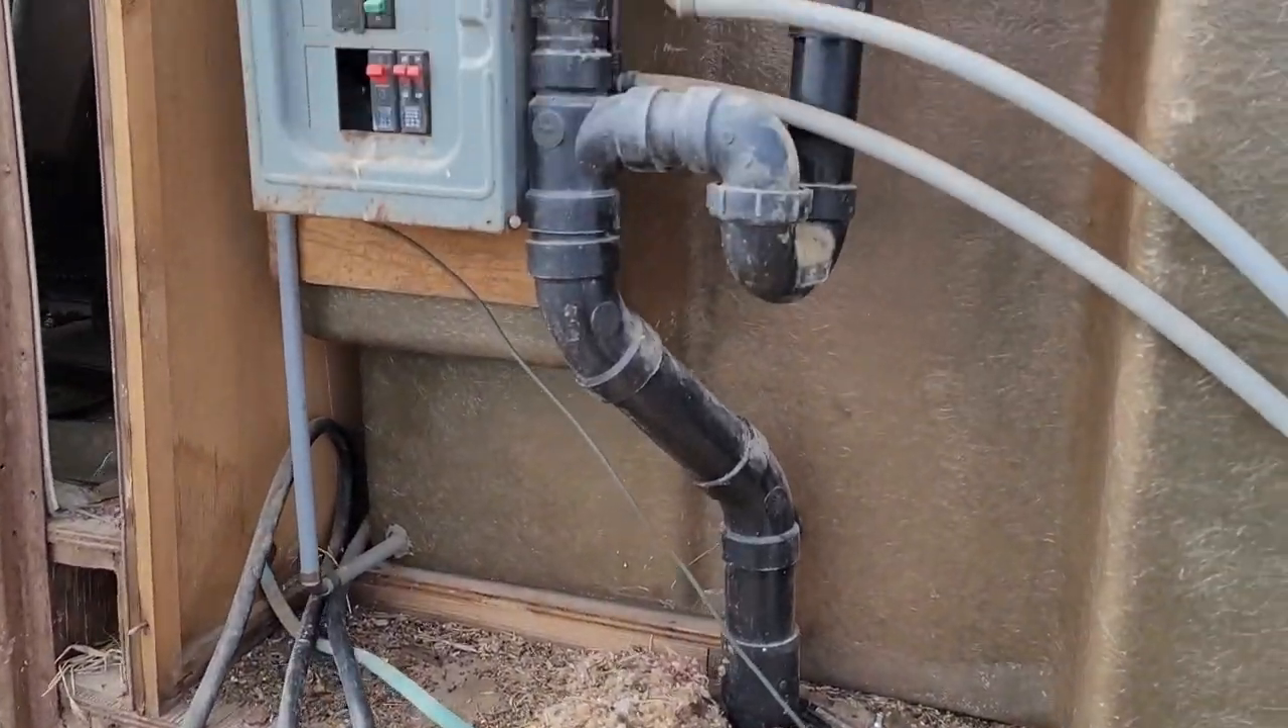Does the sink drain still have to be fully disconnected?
Yes.